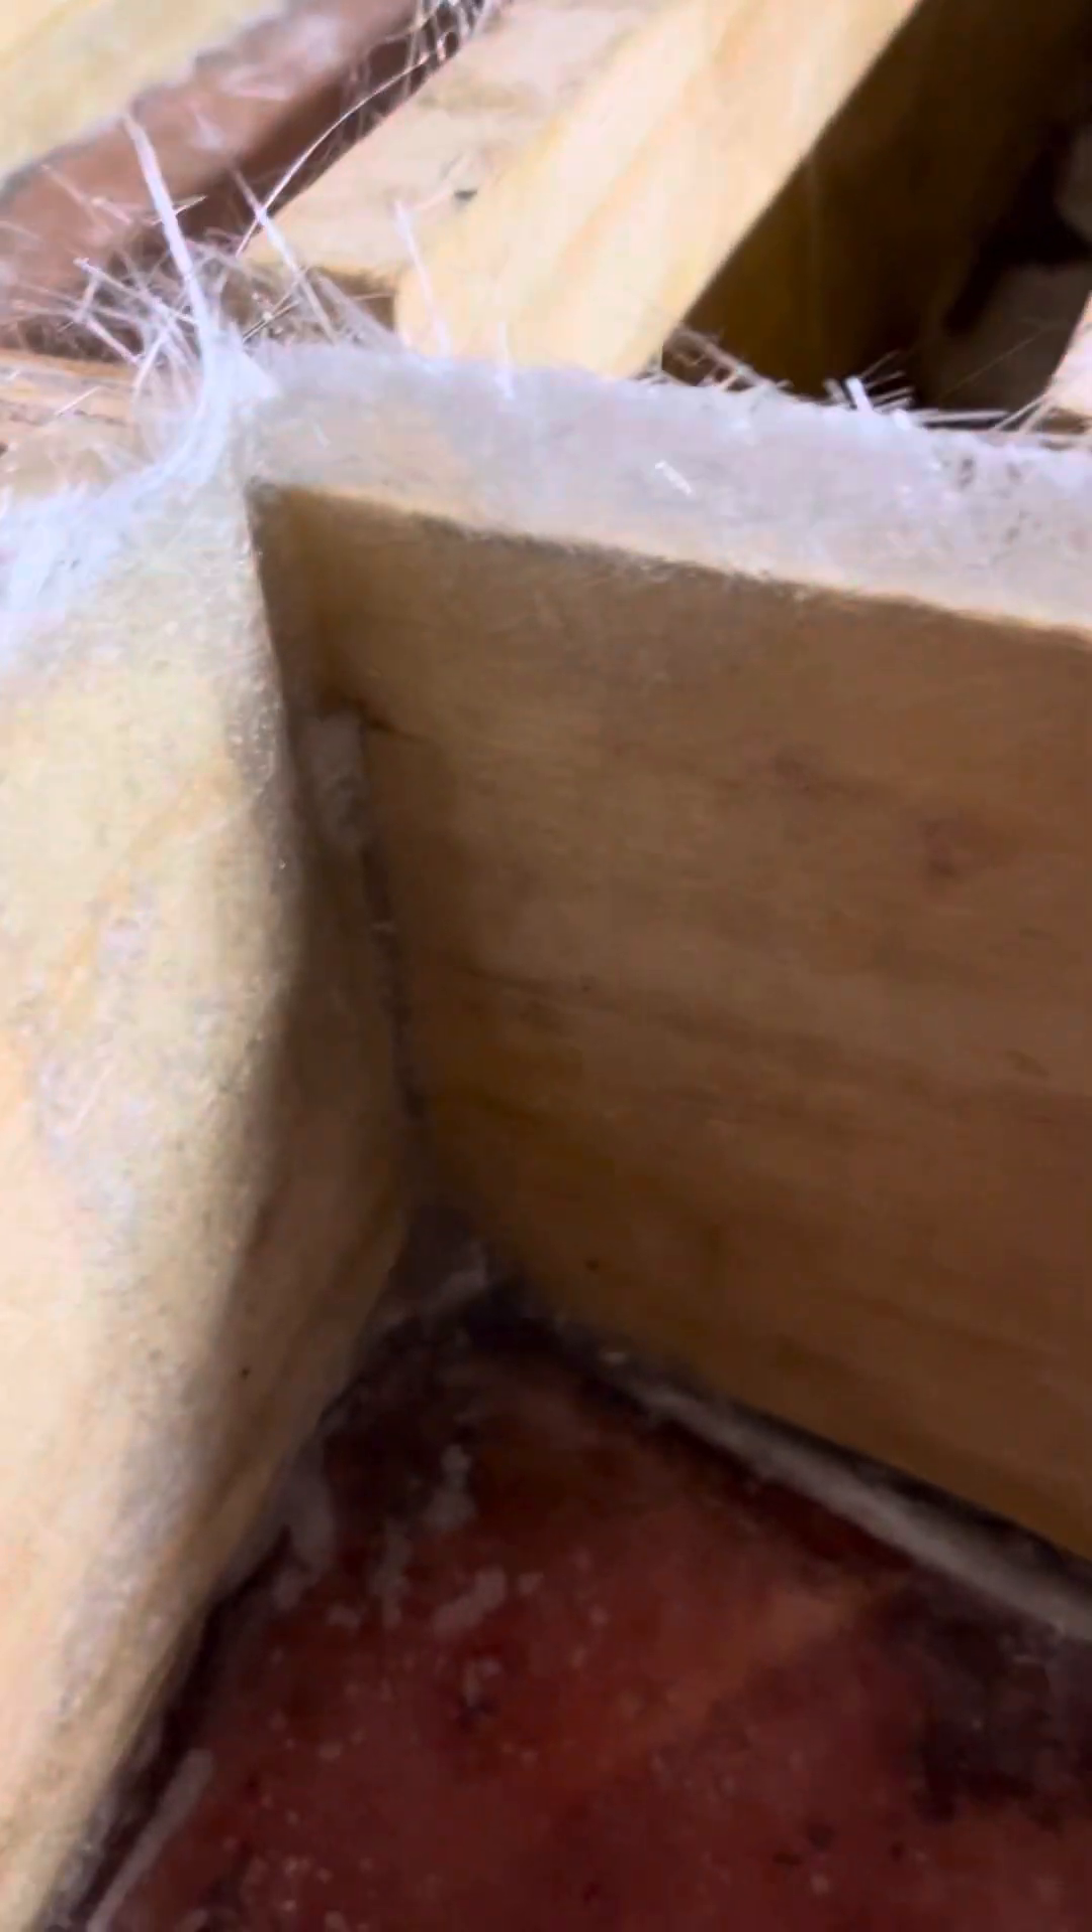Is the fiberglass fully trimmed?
No.